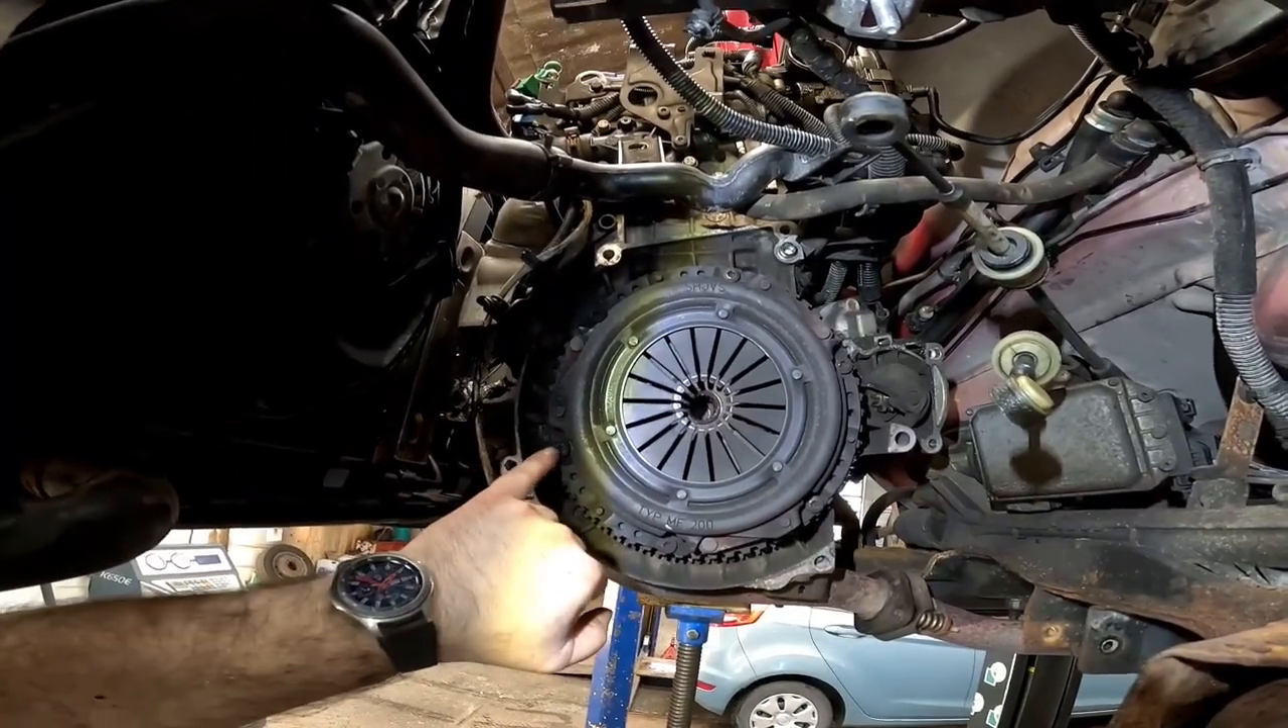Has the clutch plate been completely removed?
No.